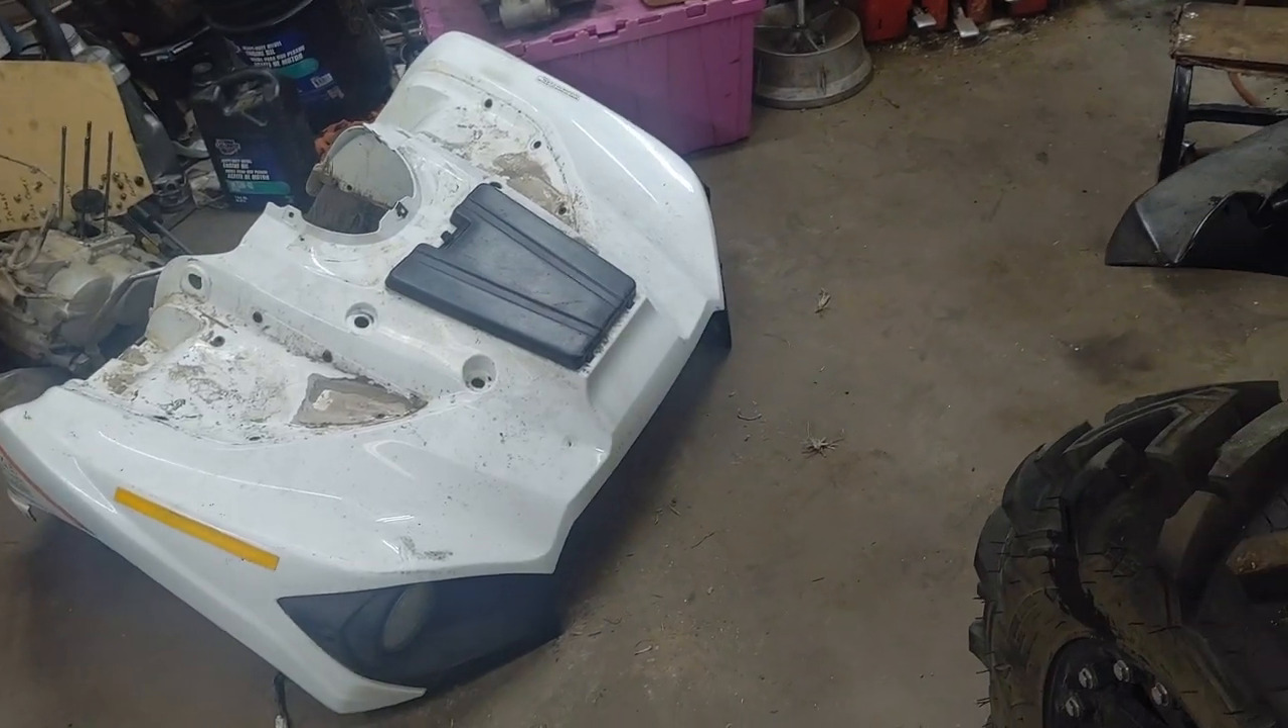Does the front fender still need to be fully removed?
No.